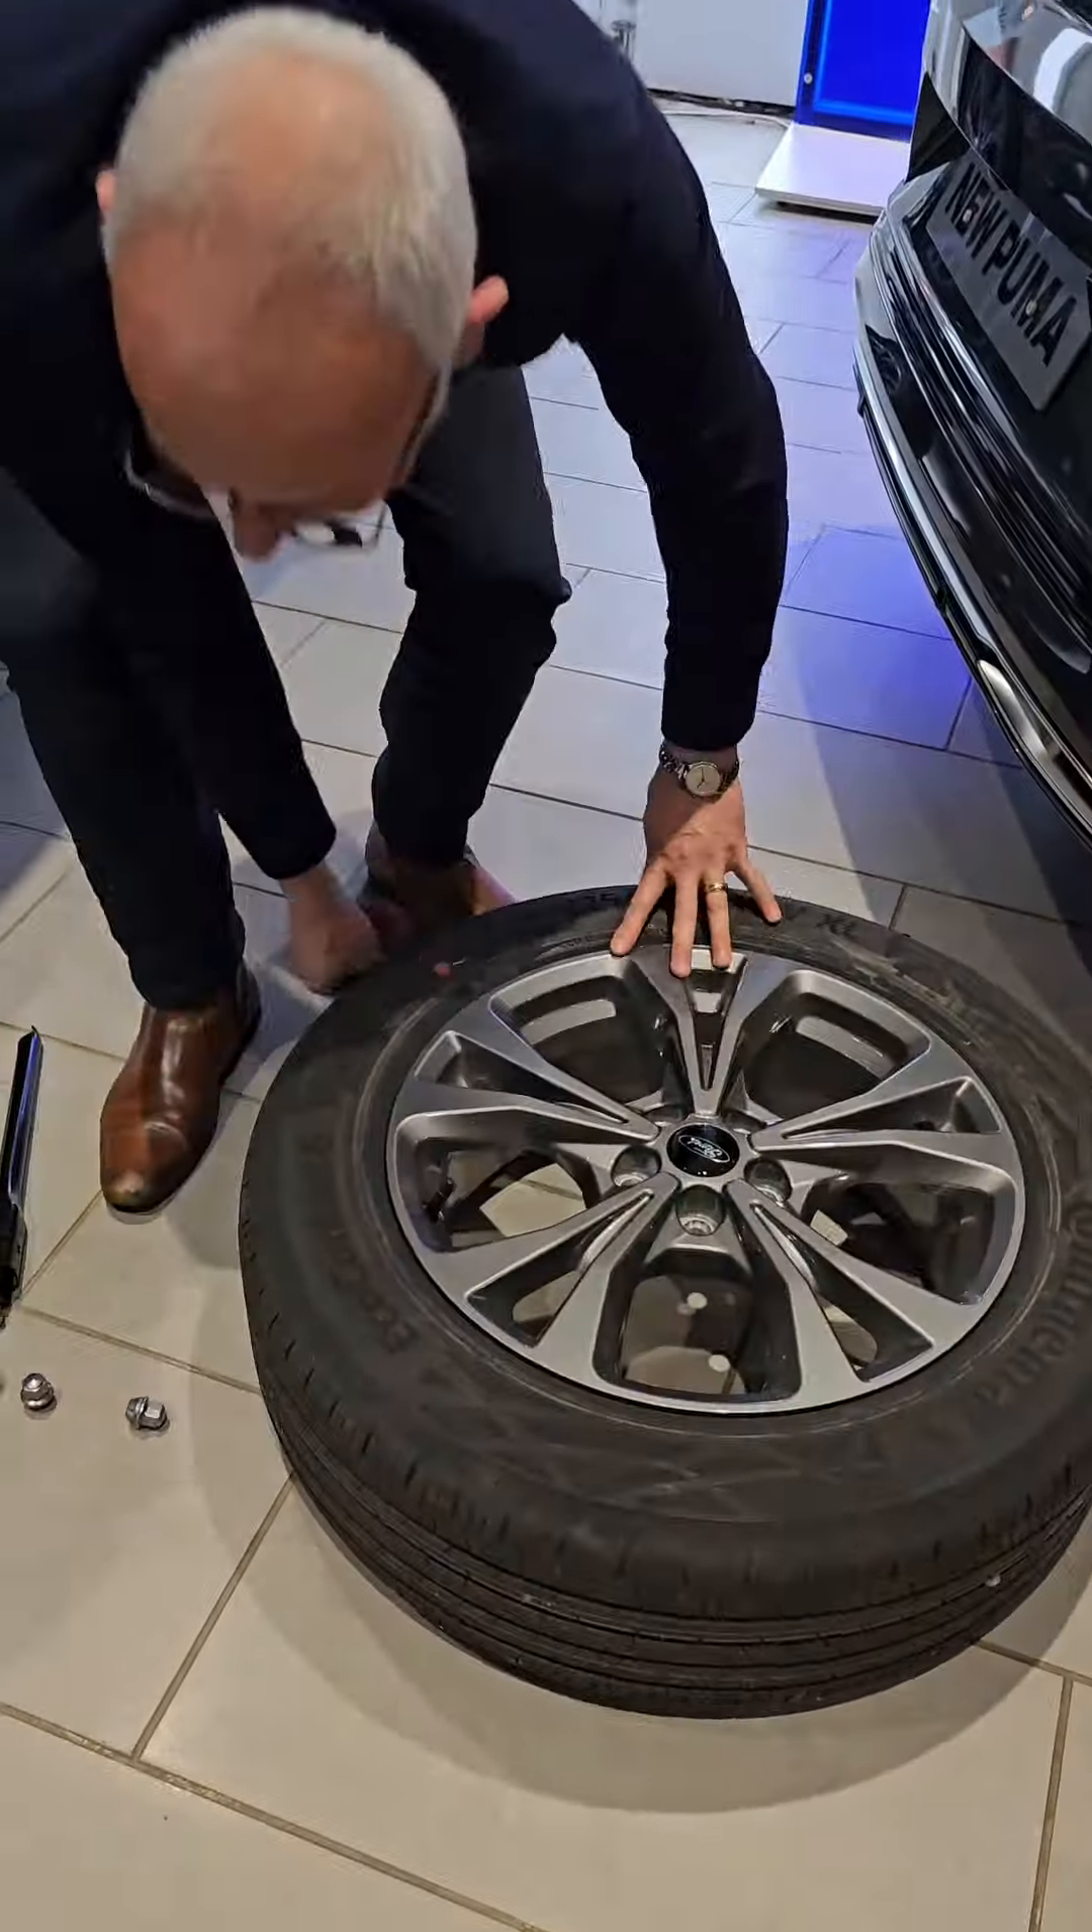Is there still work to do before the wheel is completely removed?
No.